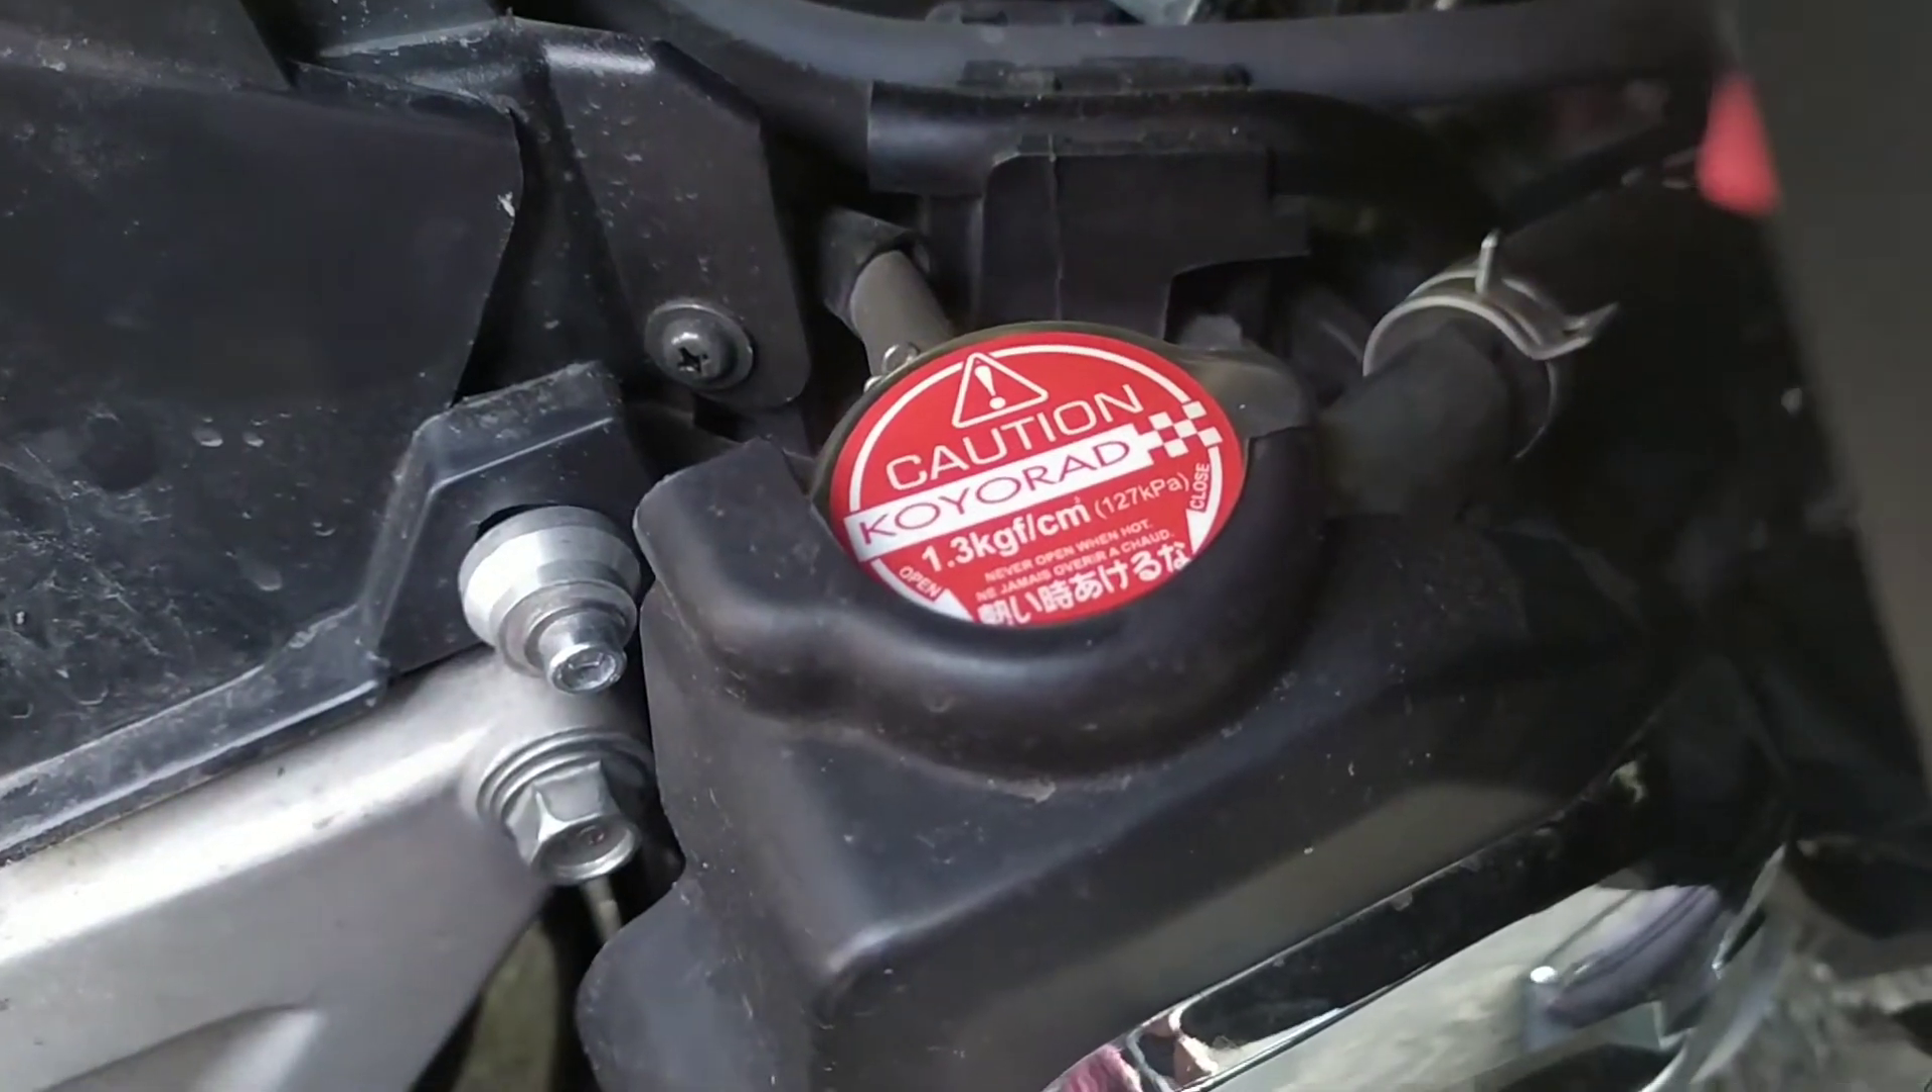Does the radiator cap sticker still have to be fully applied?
No.